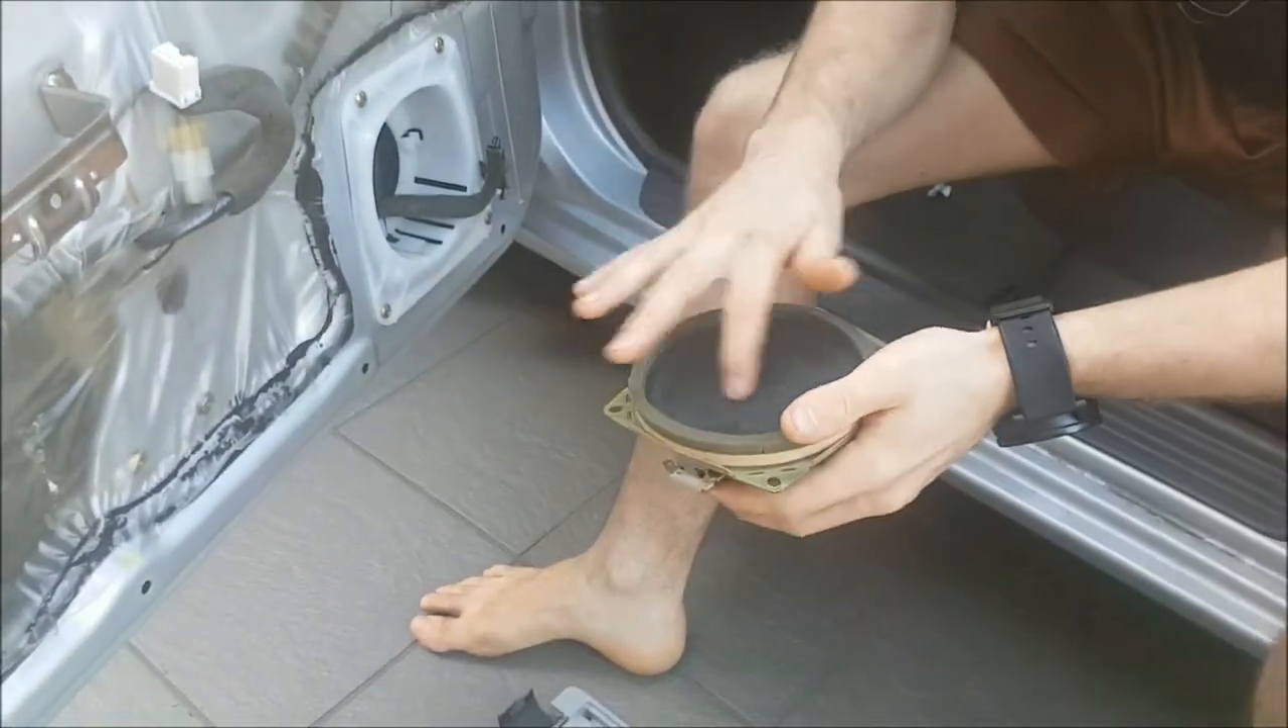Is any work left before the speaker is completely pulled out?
No.